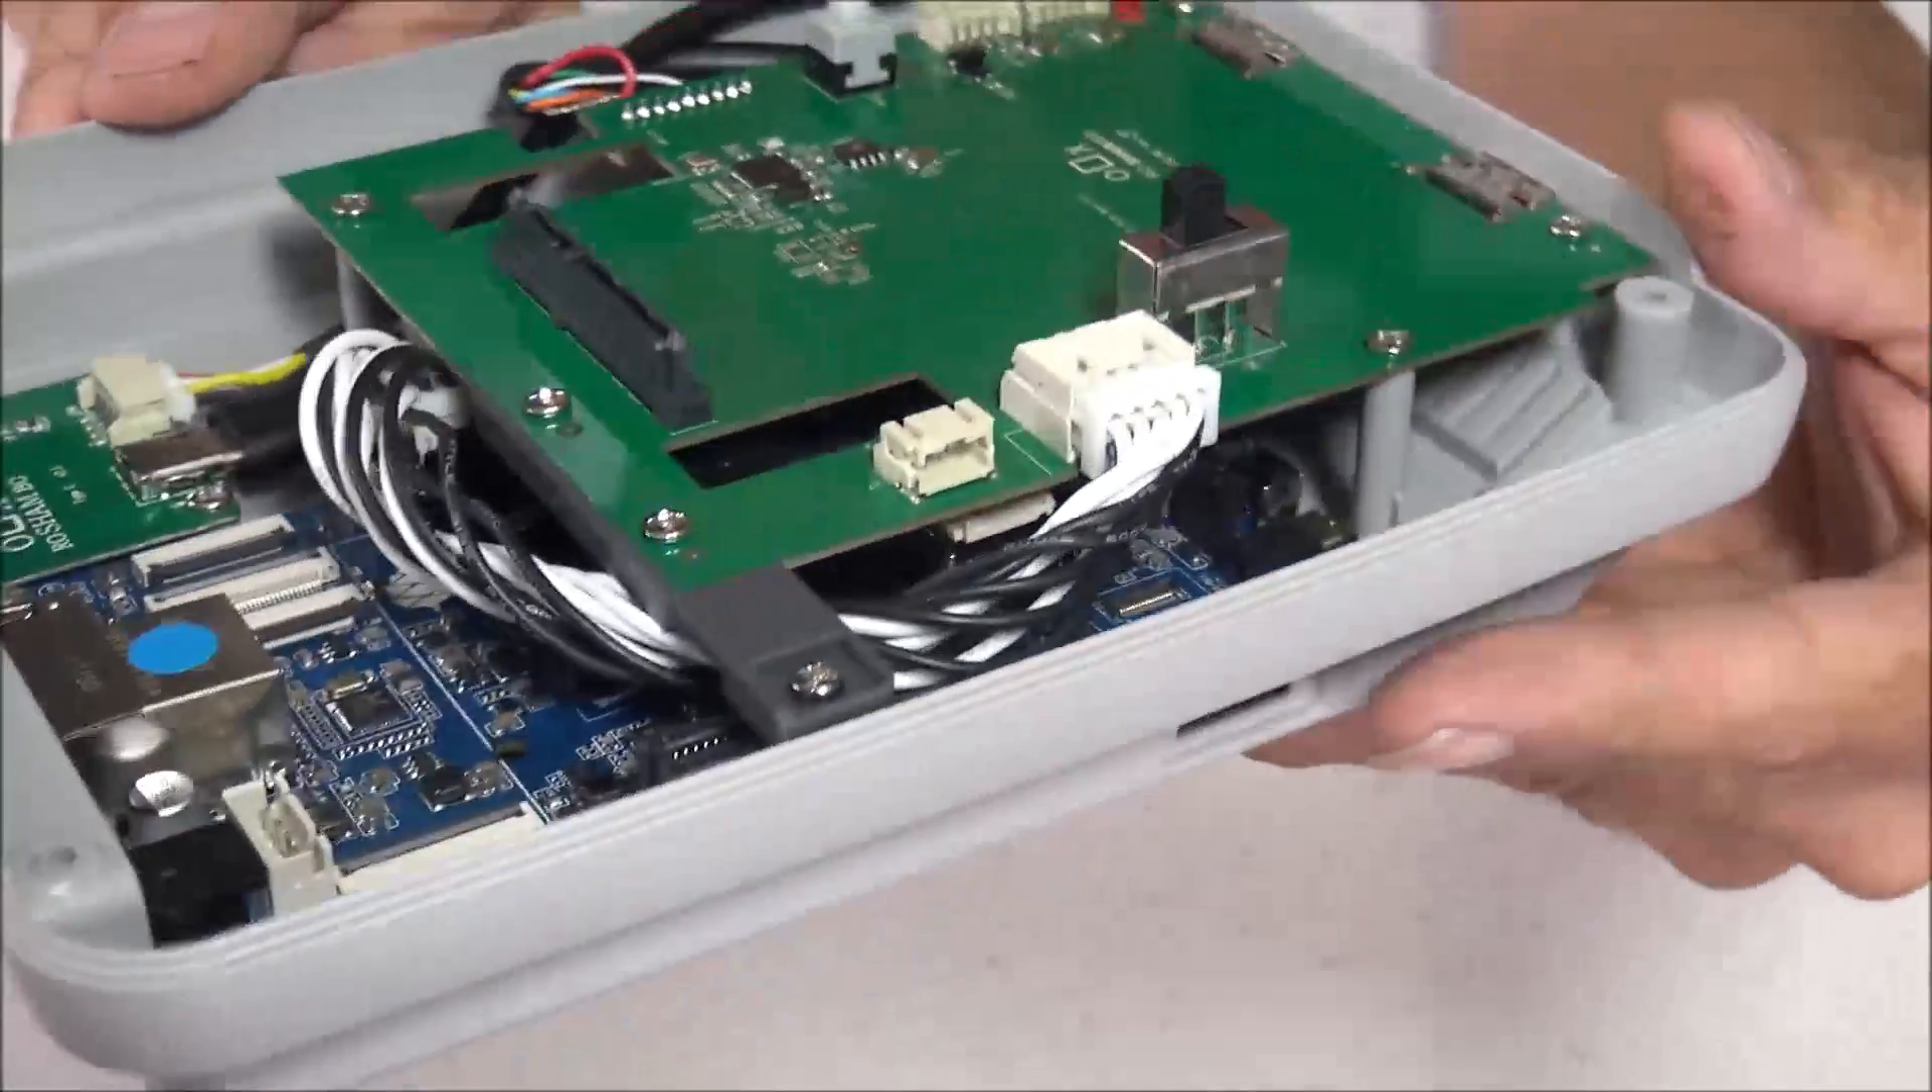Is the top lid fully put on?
No.